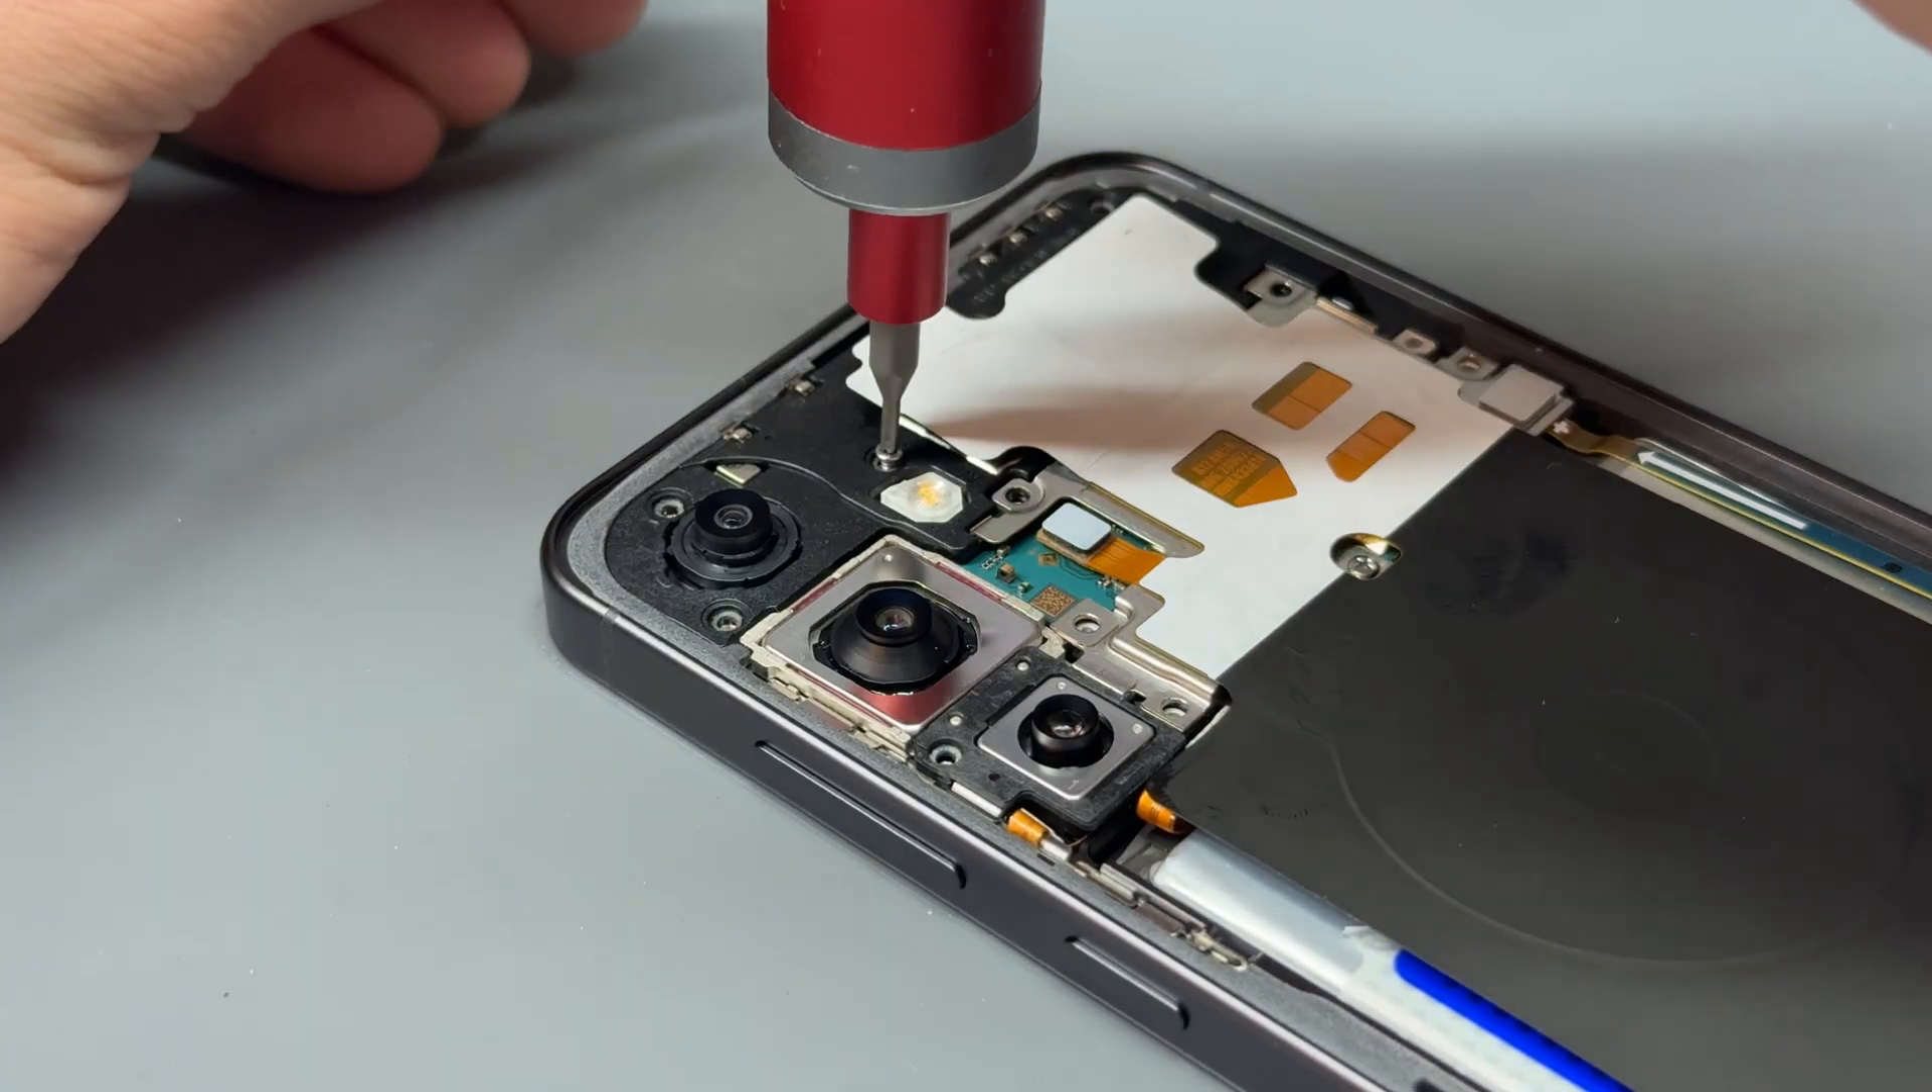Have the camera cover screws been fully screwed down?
No.